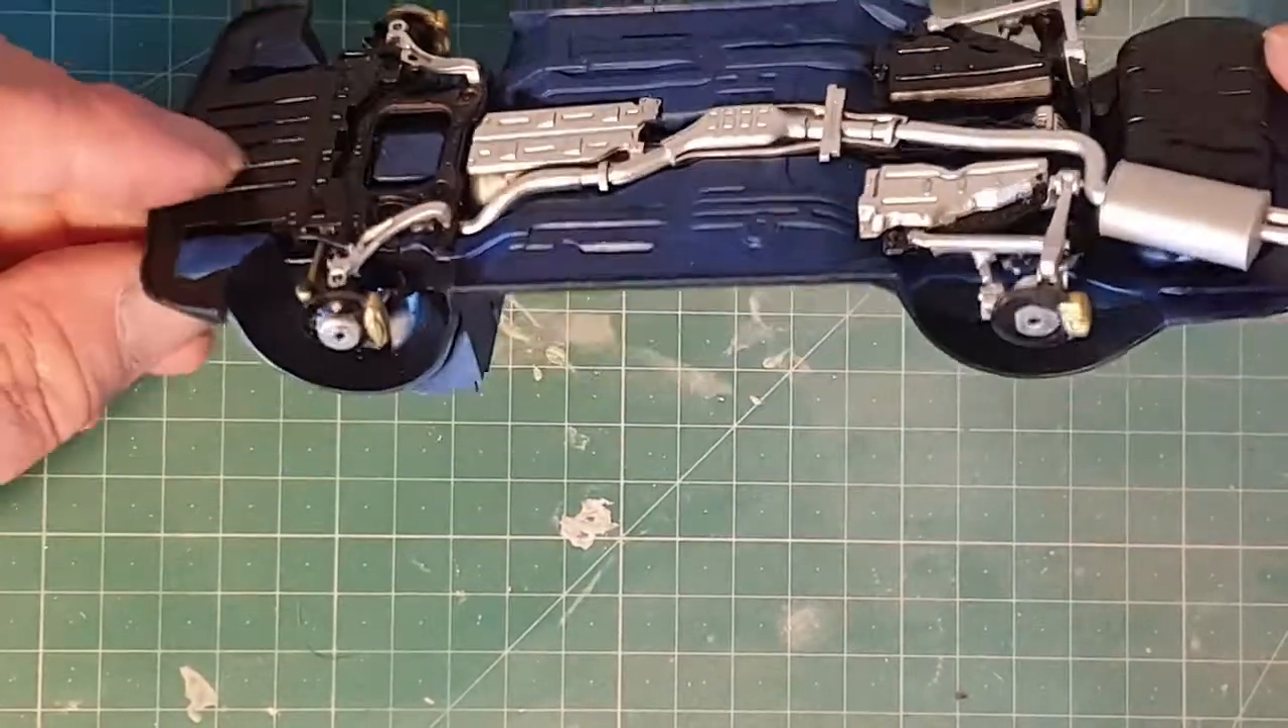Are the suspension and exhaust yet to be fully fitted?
No.